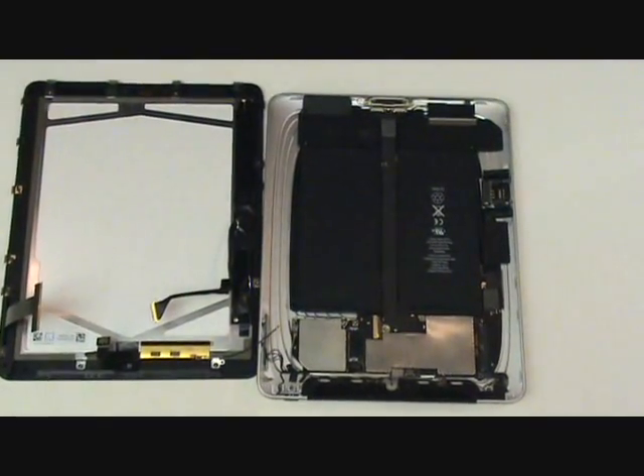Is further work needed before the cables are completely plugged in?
Yes.